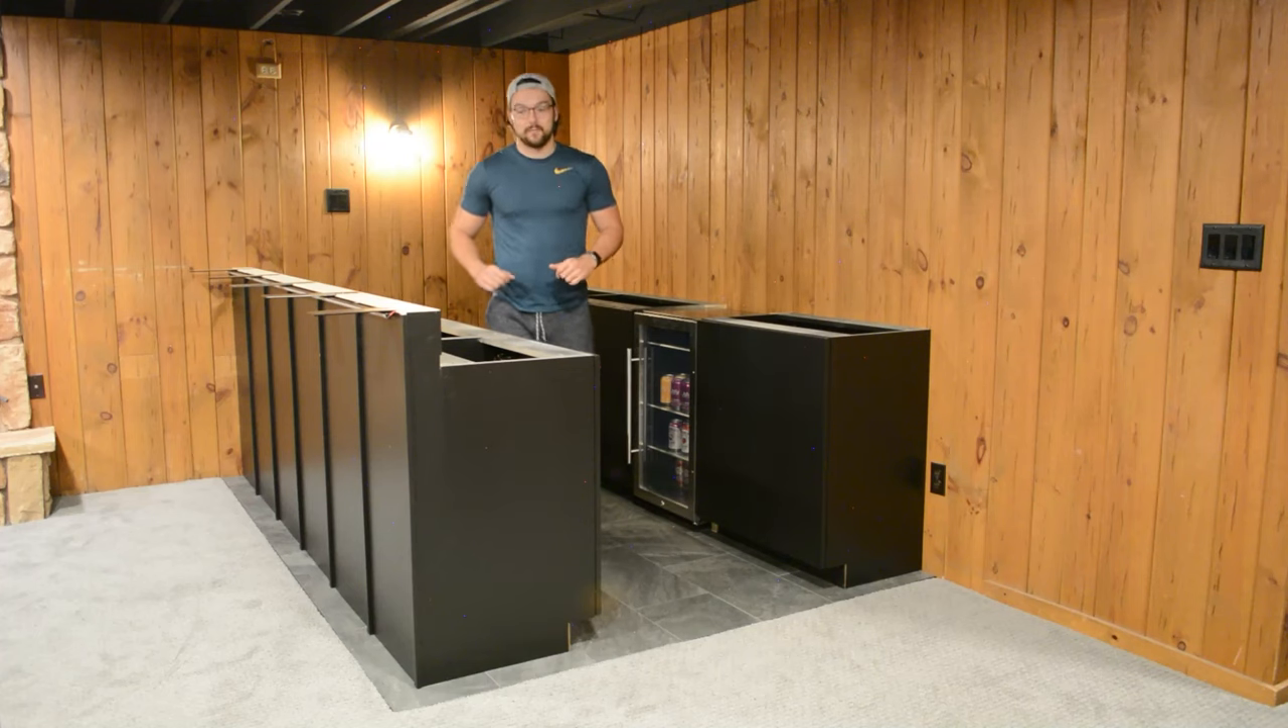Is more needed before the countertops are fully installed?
Yes.